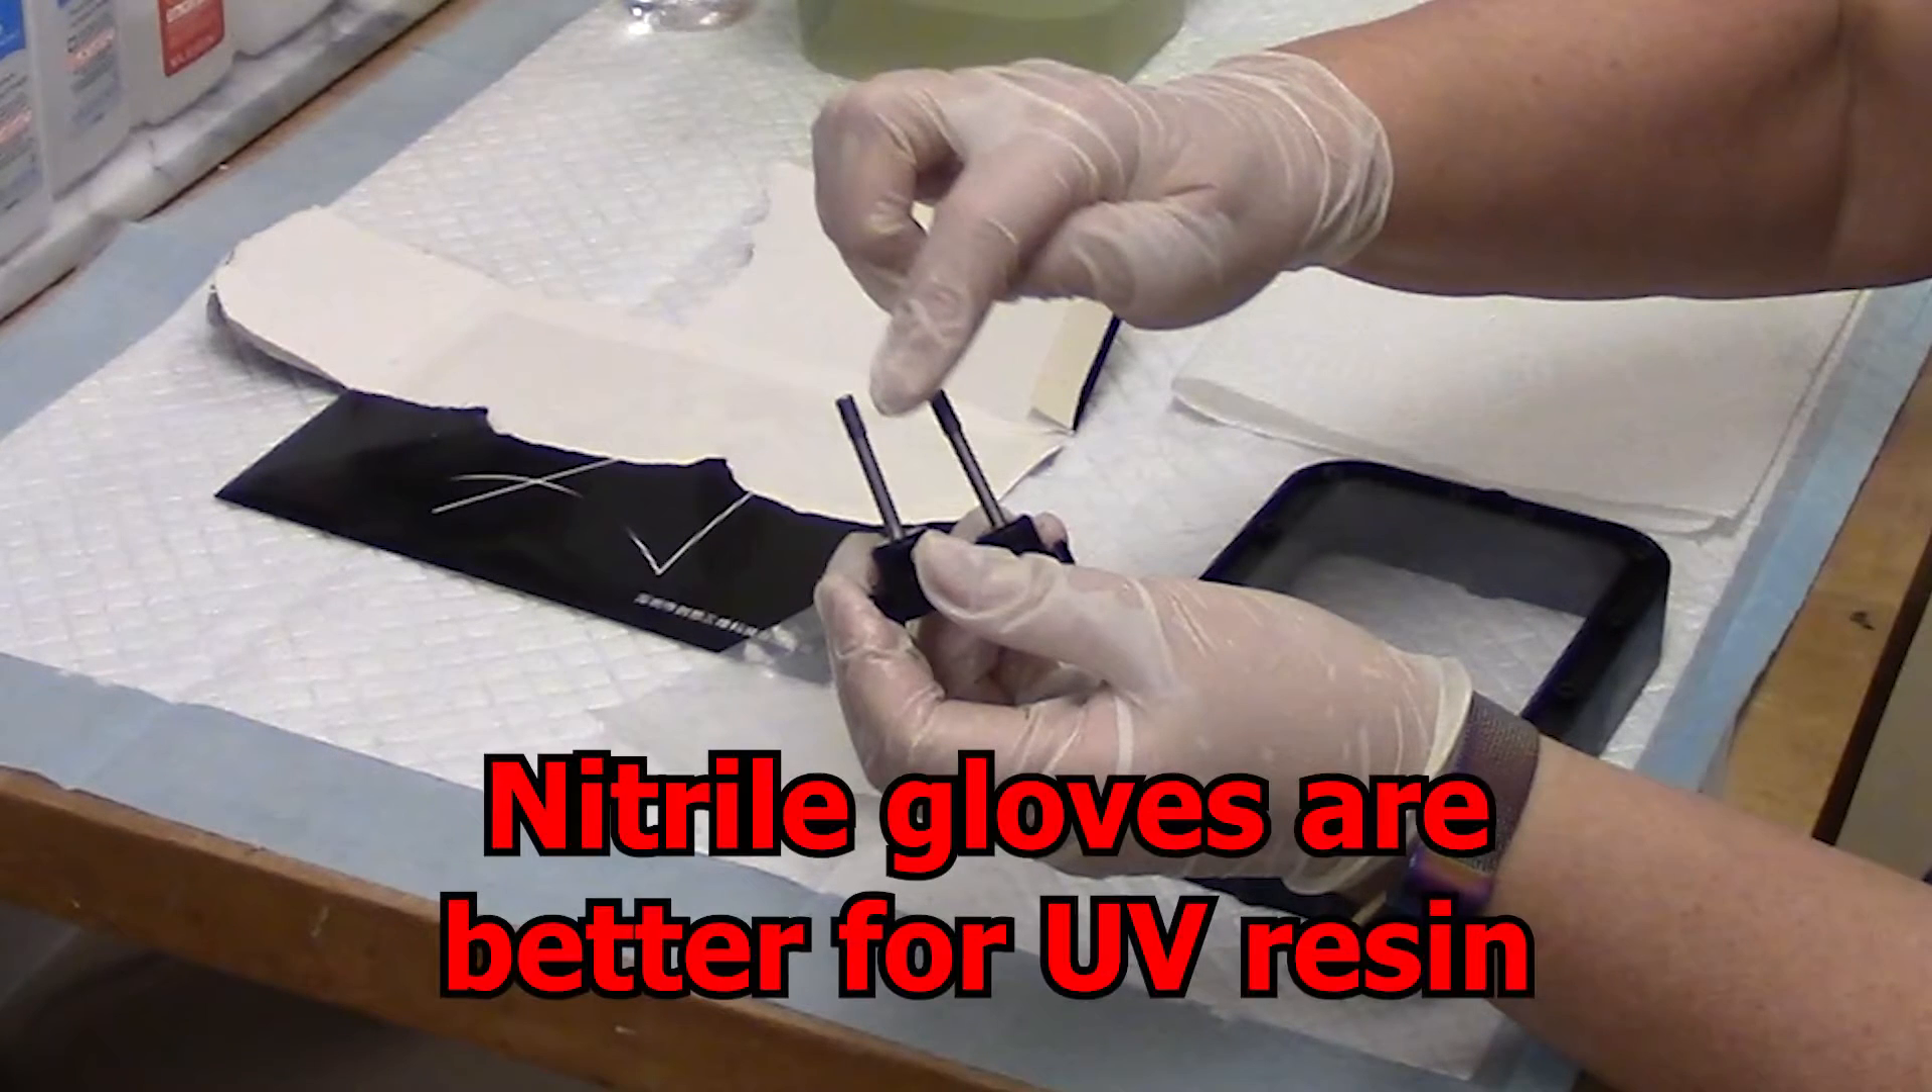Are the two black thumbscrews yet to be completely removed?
No.